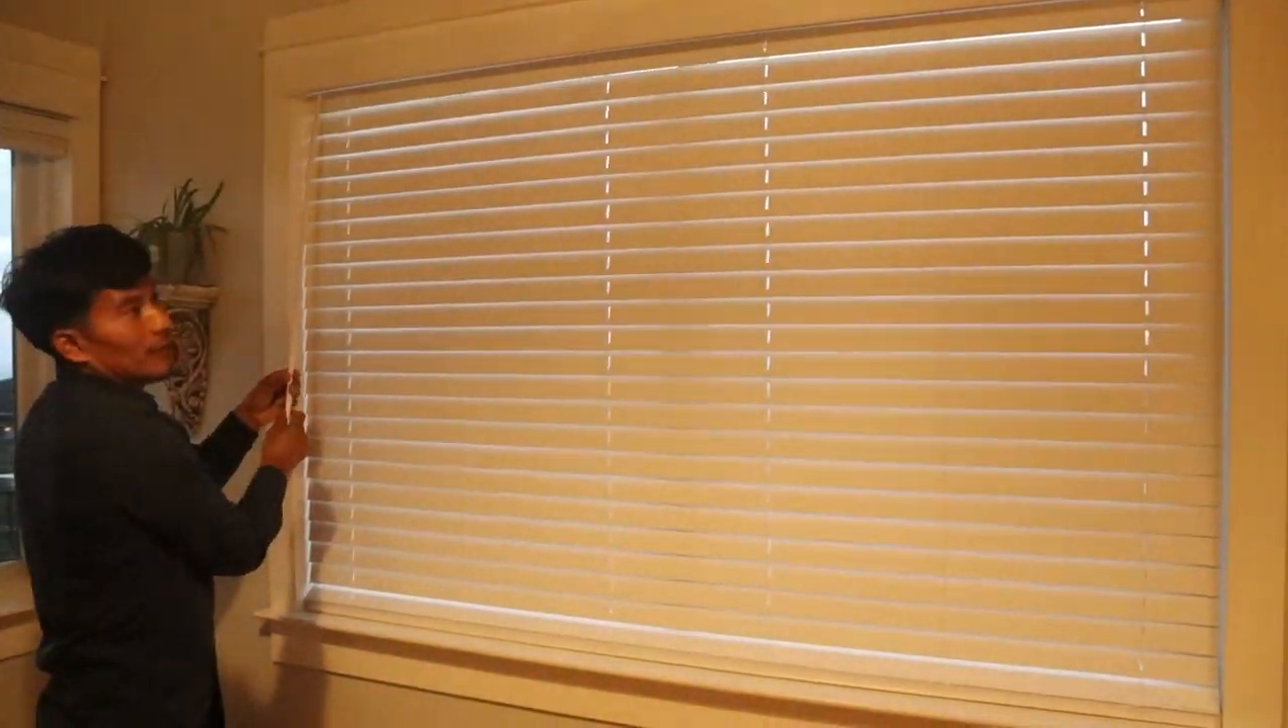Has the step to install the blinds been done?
Yes.